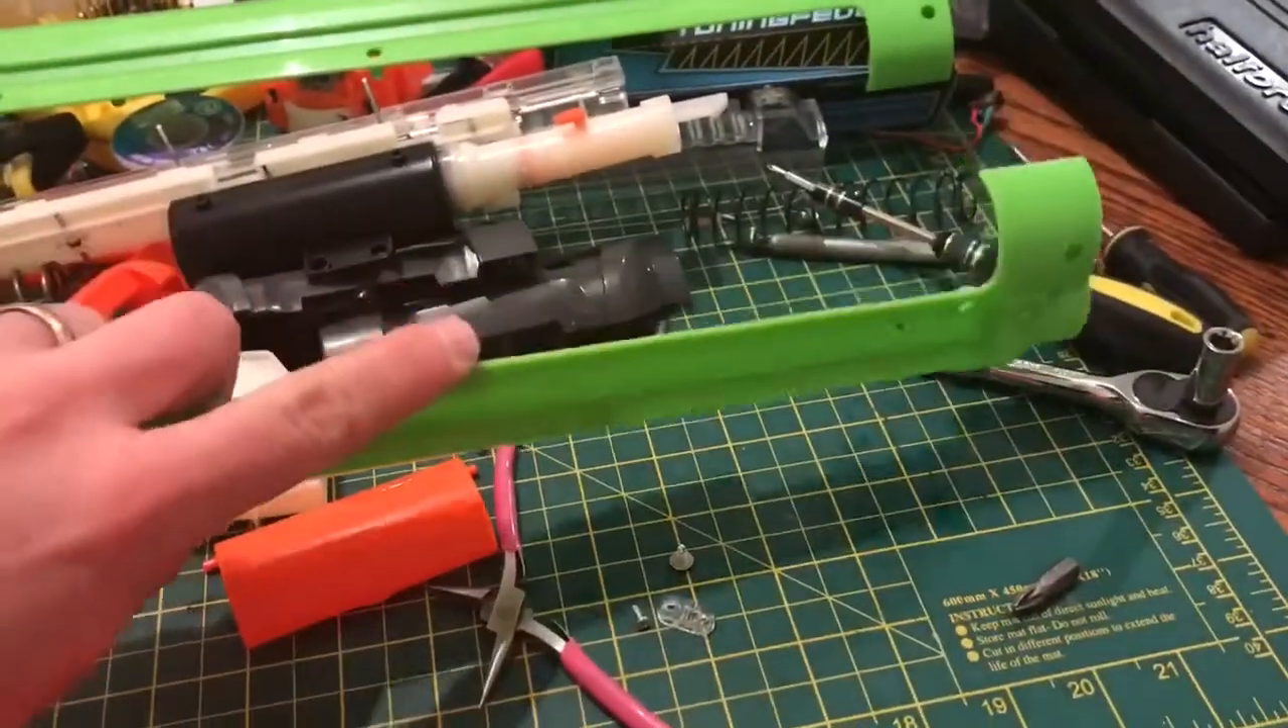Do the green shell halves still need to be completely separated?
No.